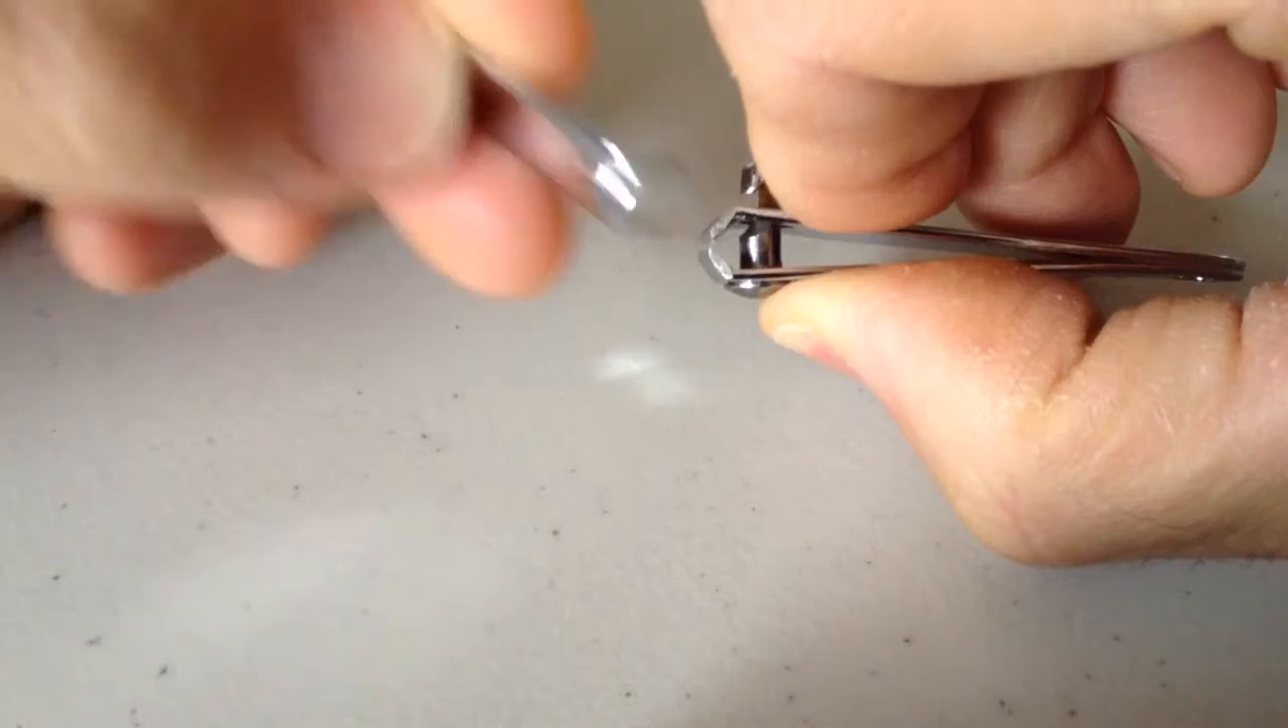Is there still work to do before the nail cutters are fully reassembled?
Yes.